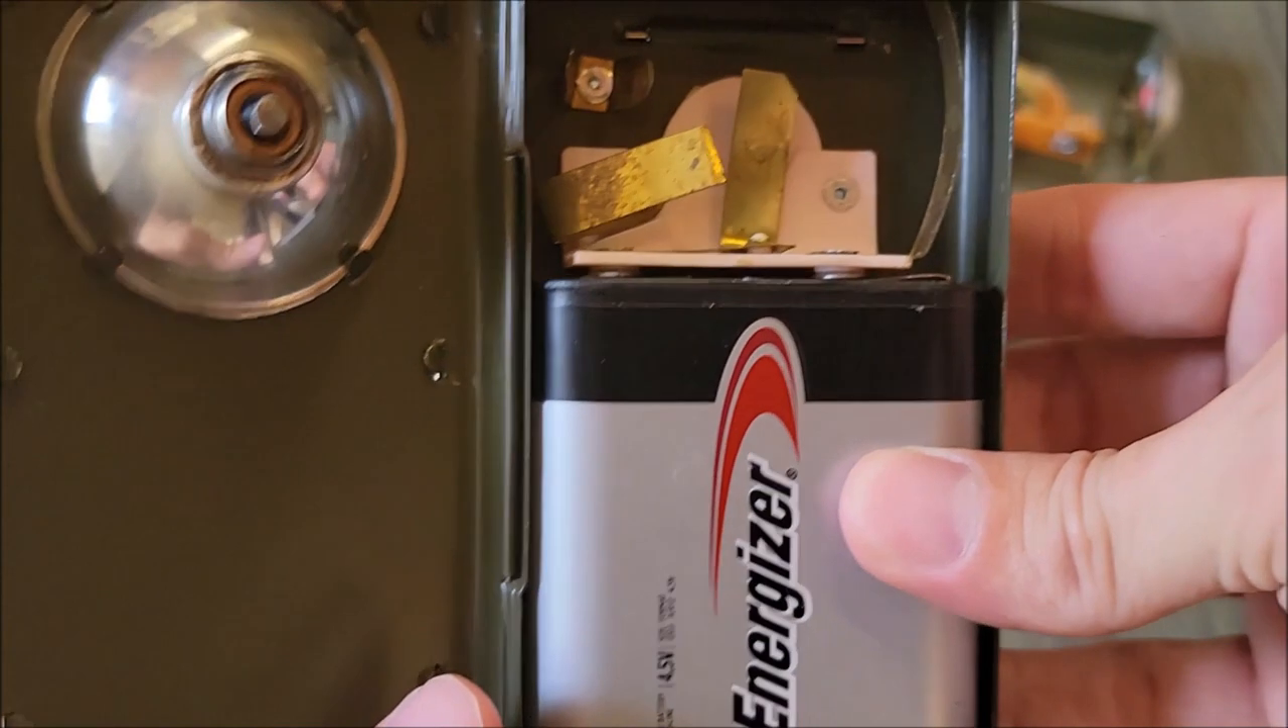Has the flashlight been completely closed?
No.